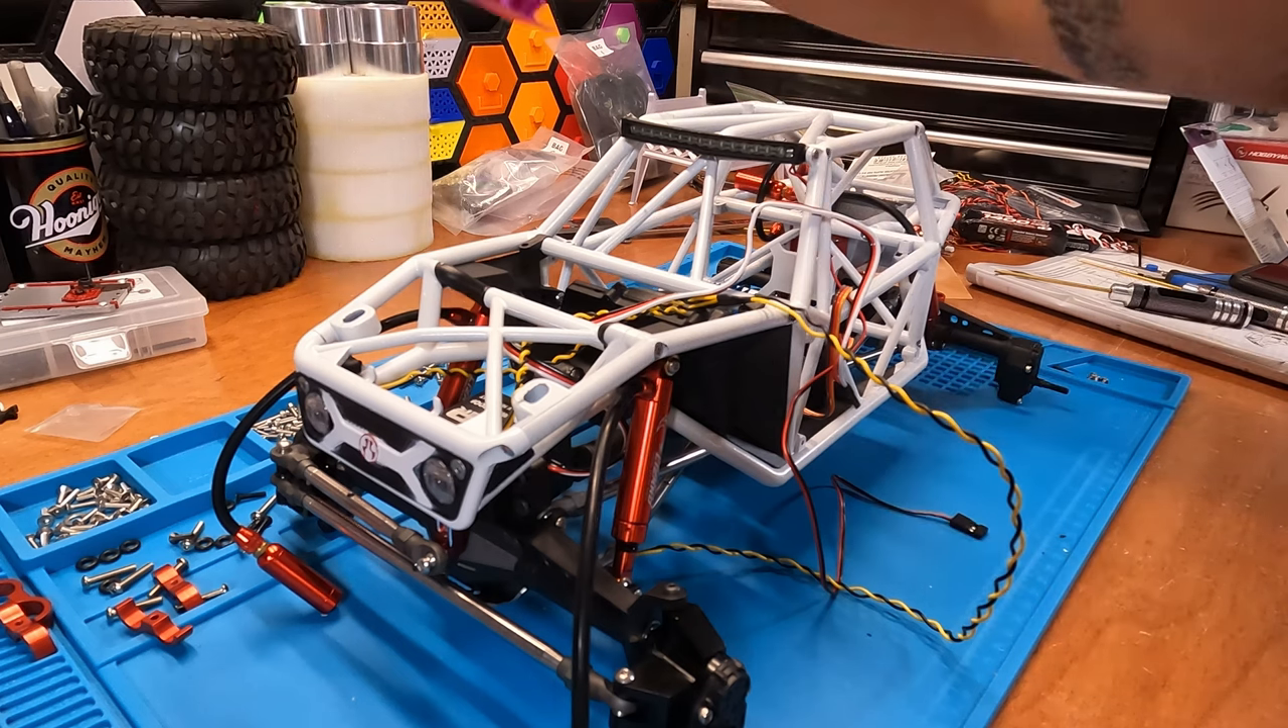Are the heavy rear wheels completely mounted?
No.